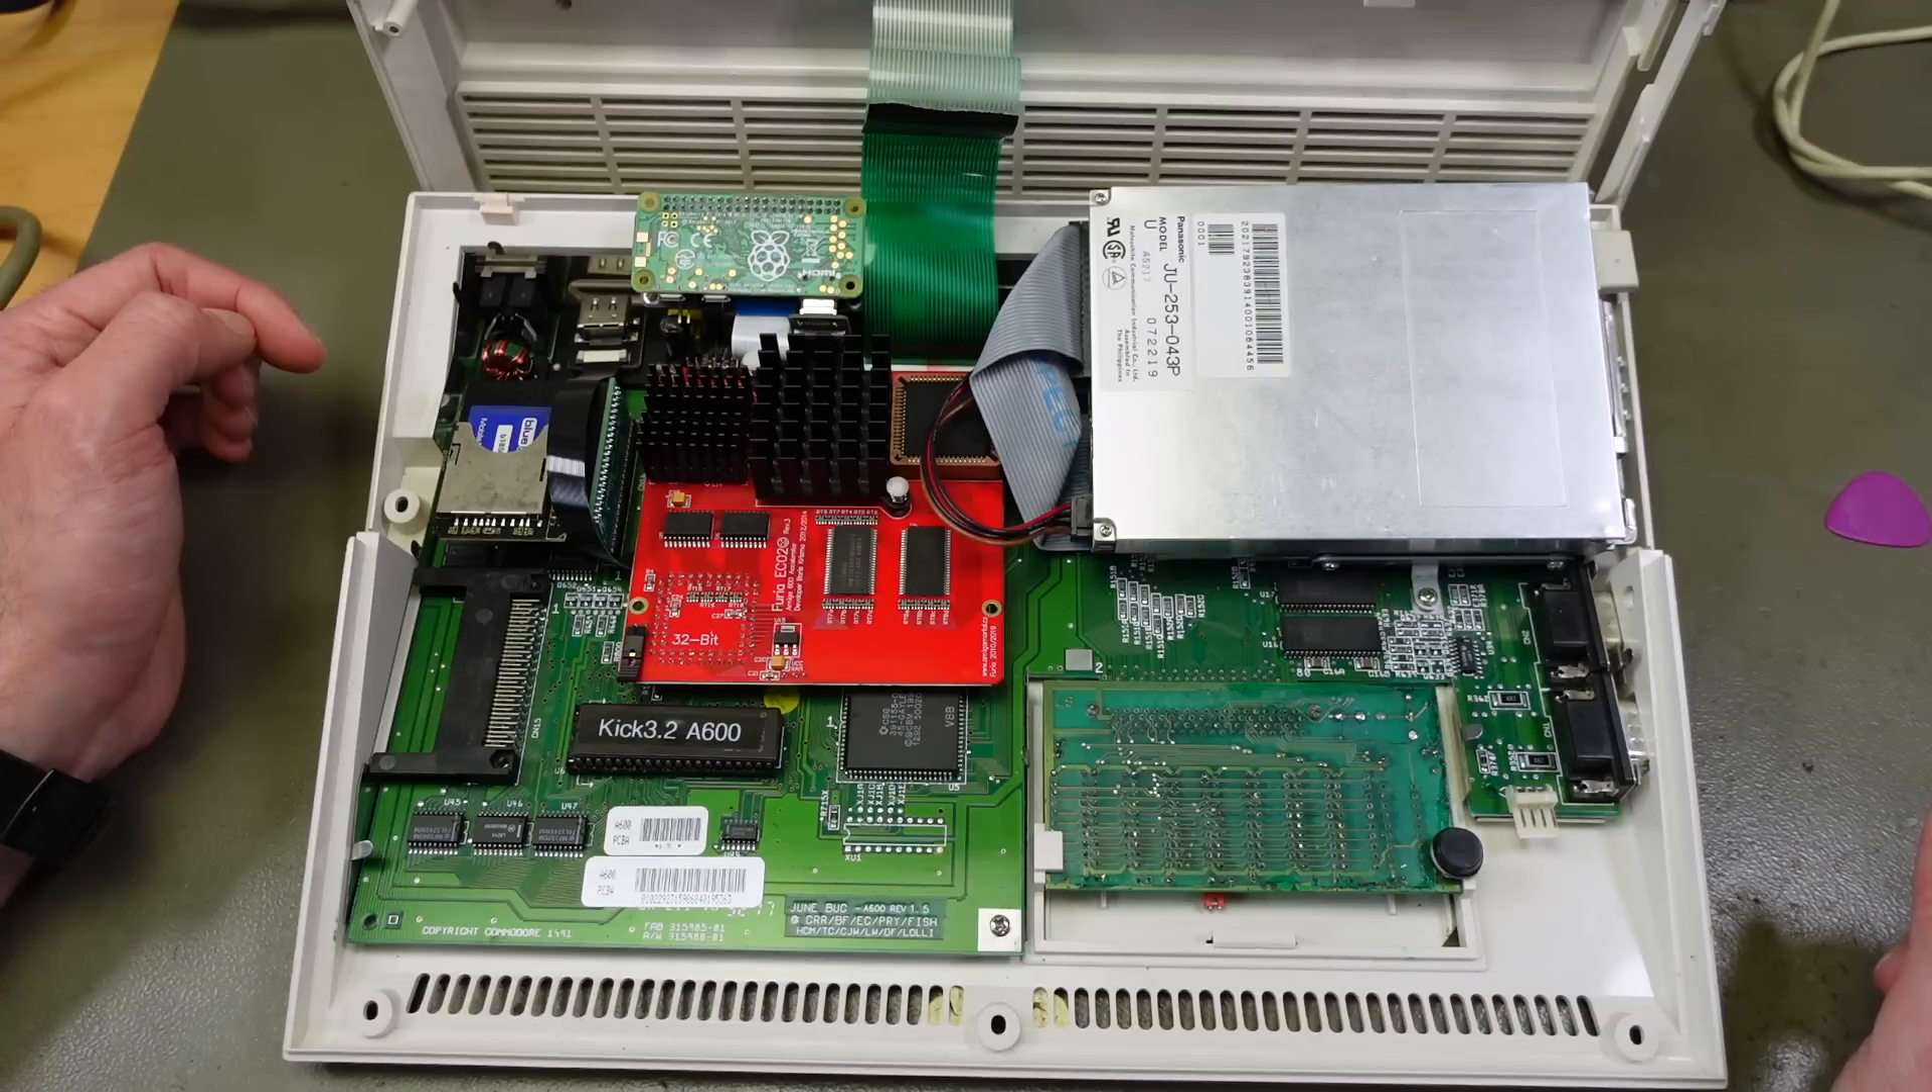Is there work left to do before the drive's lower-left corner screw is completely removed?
Yes.